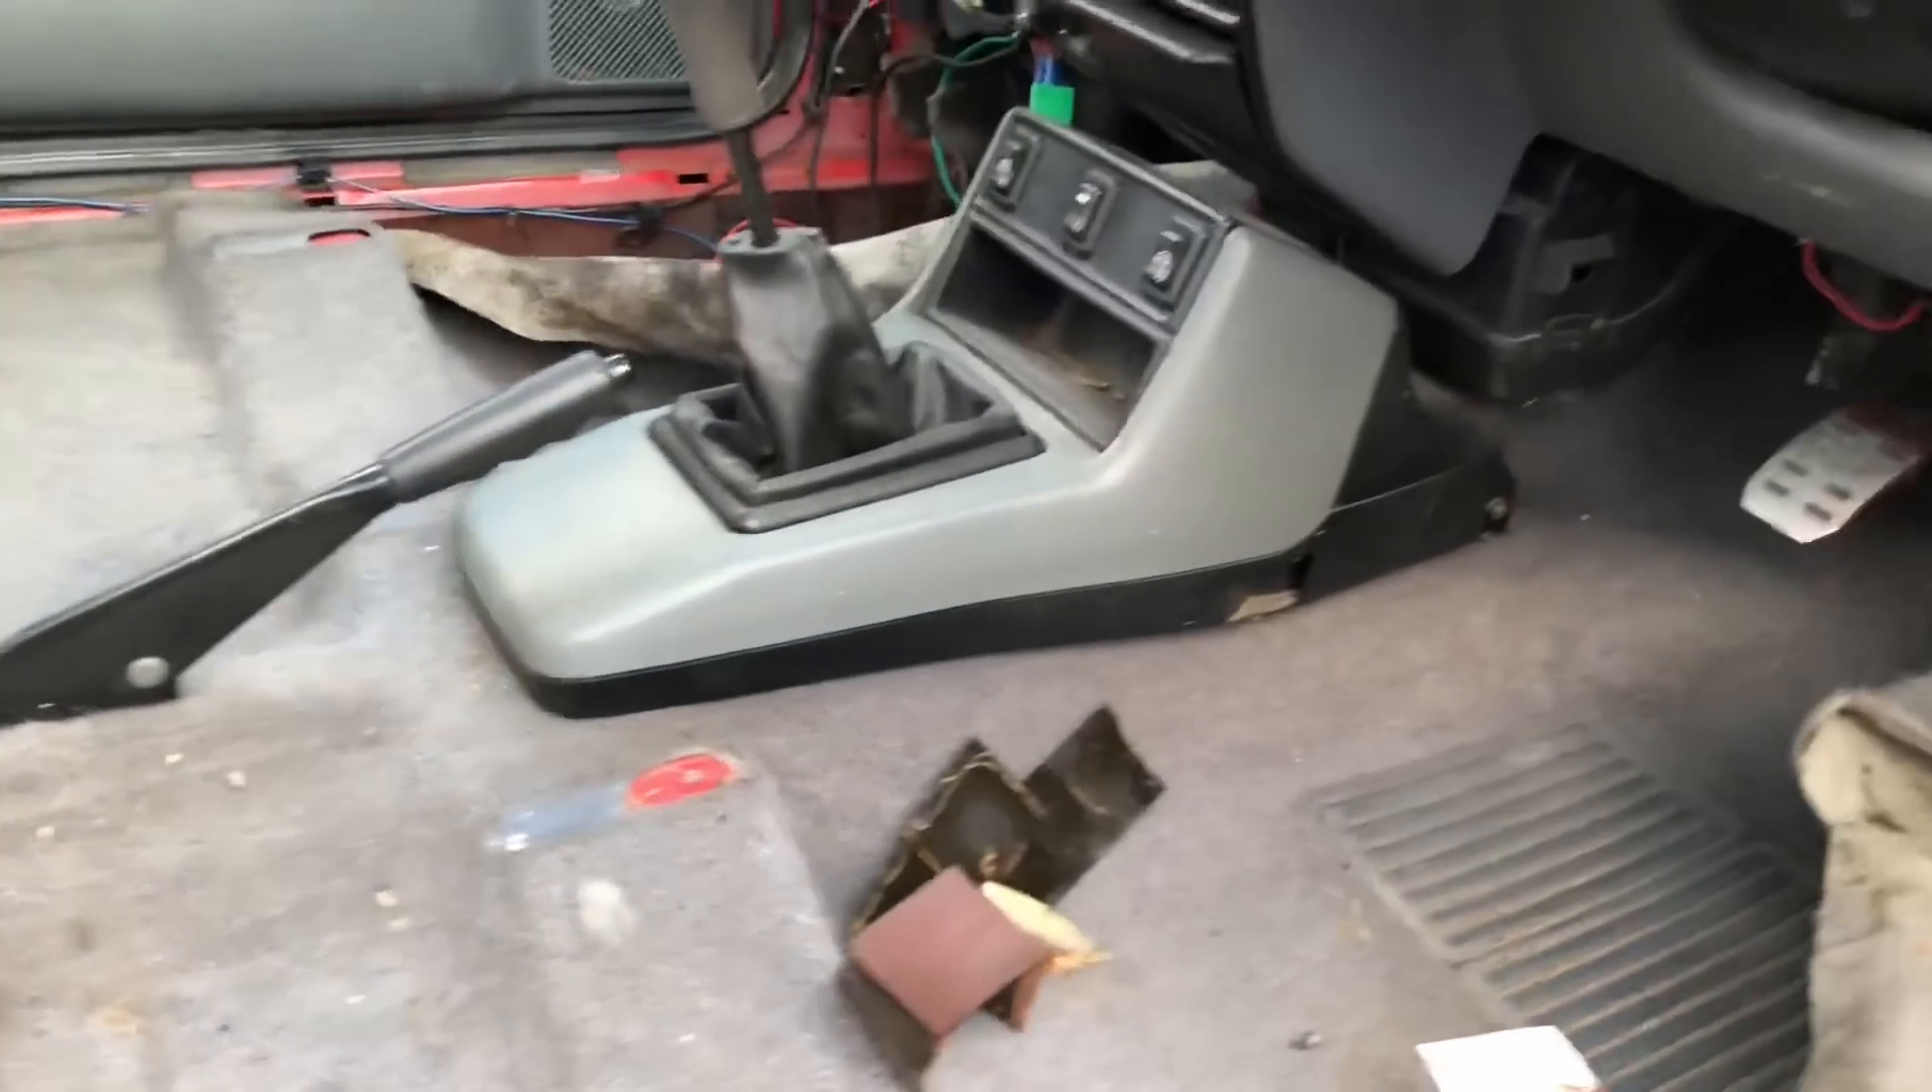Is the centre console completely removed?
No.